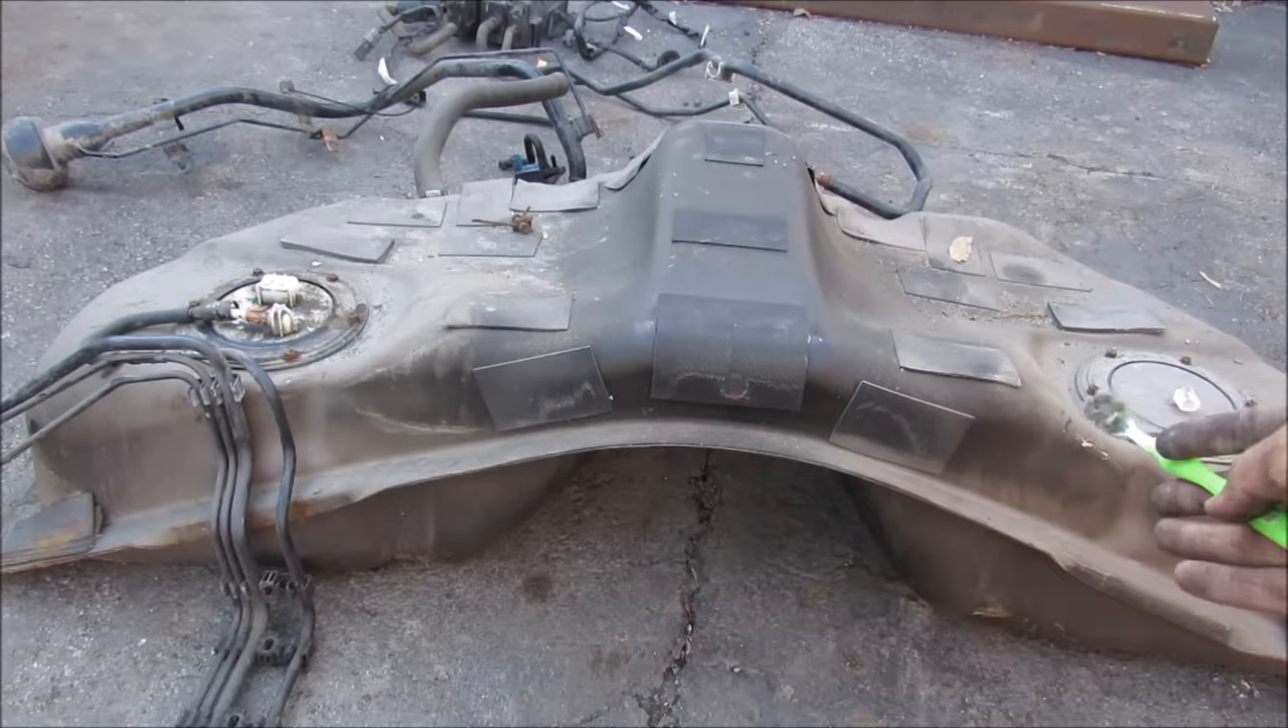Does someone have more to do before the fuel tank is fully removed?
No.